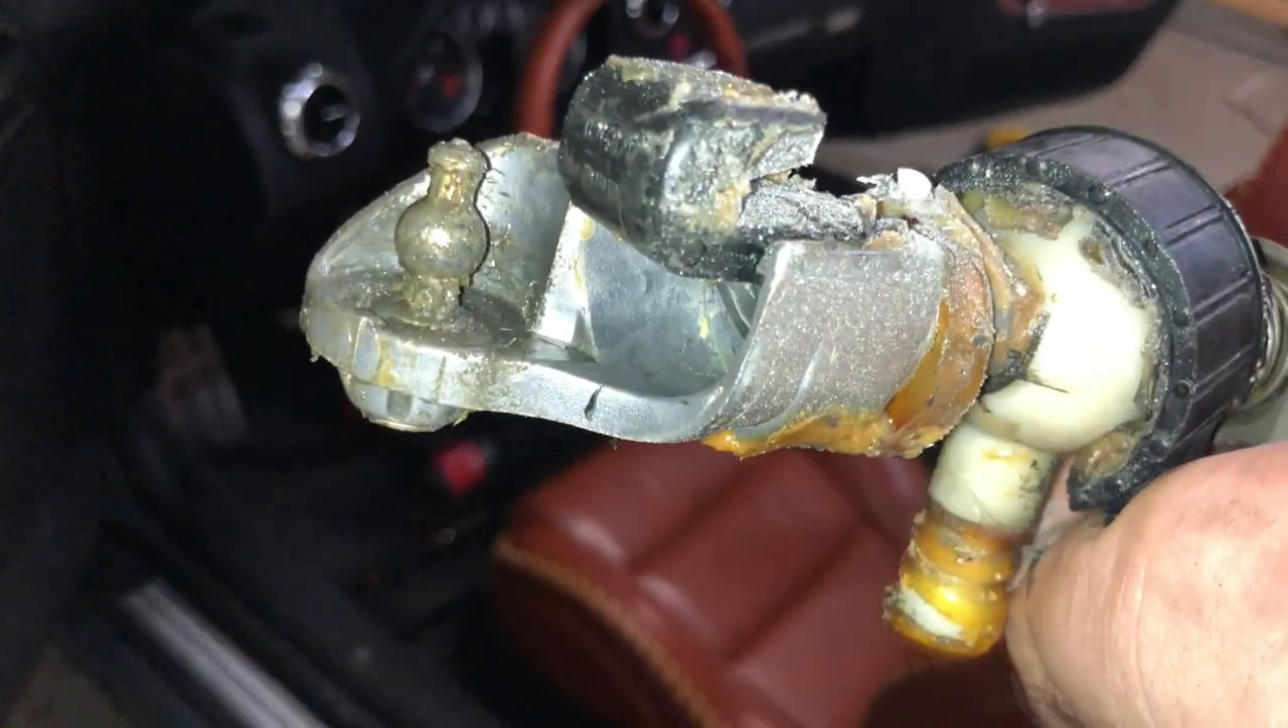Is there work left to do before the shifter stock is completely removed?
No.